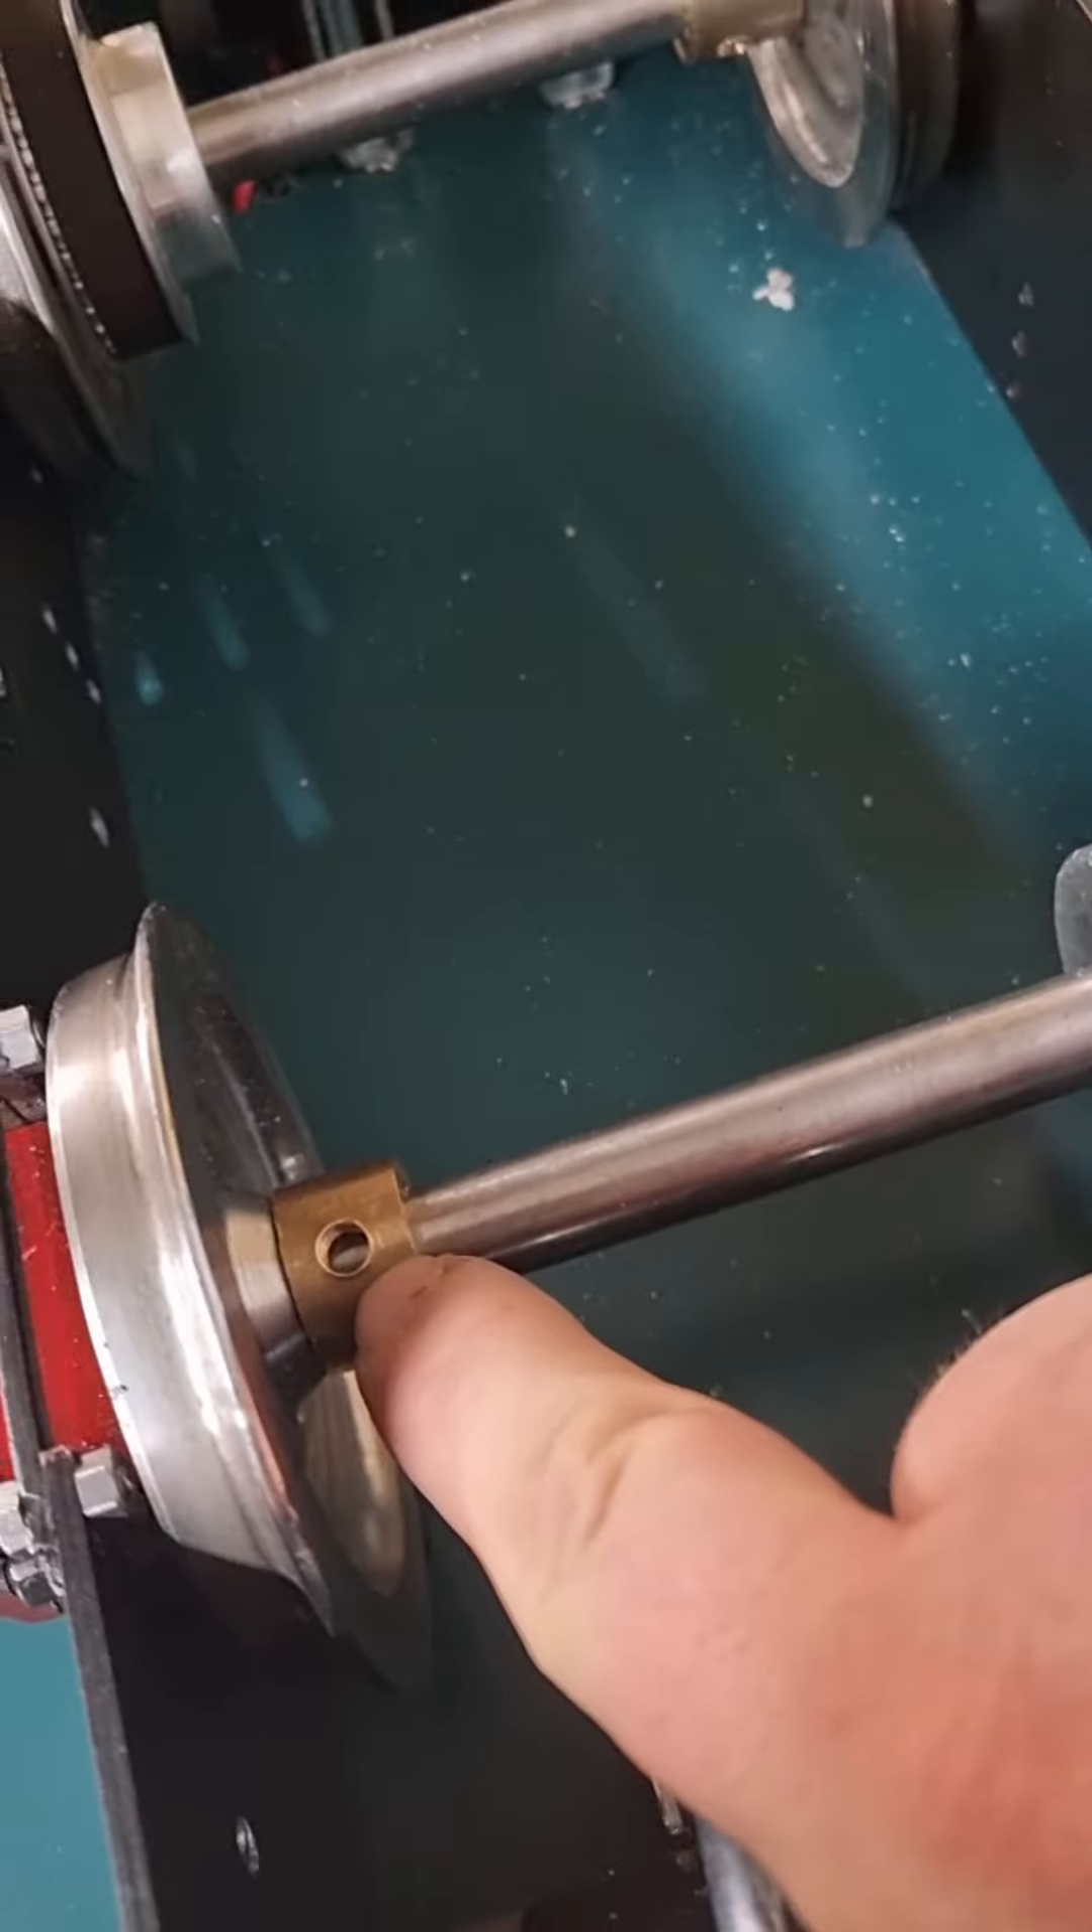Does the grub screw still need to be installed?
Yes.